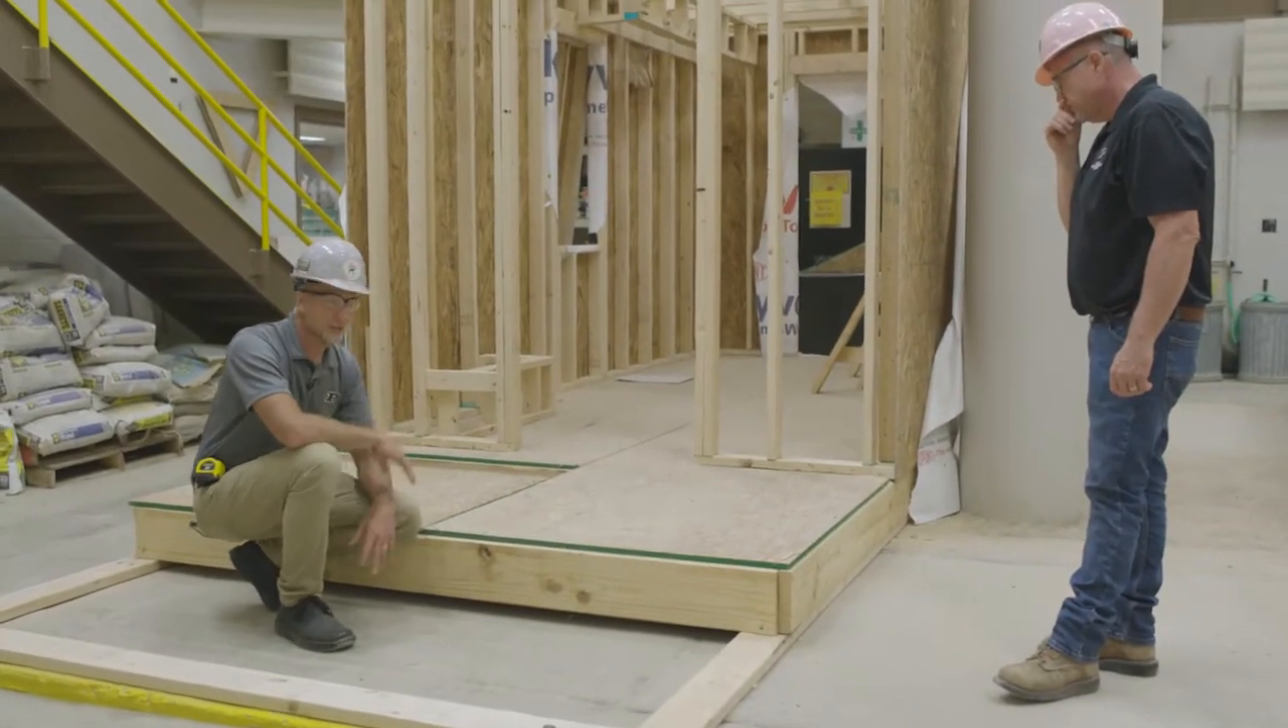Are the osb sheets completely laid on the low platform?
Yes.